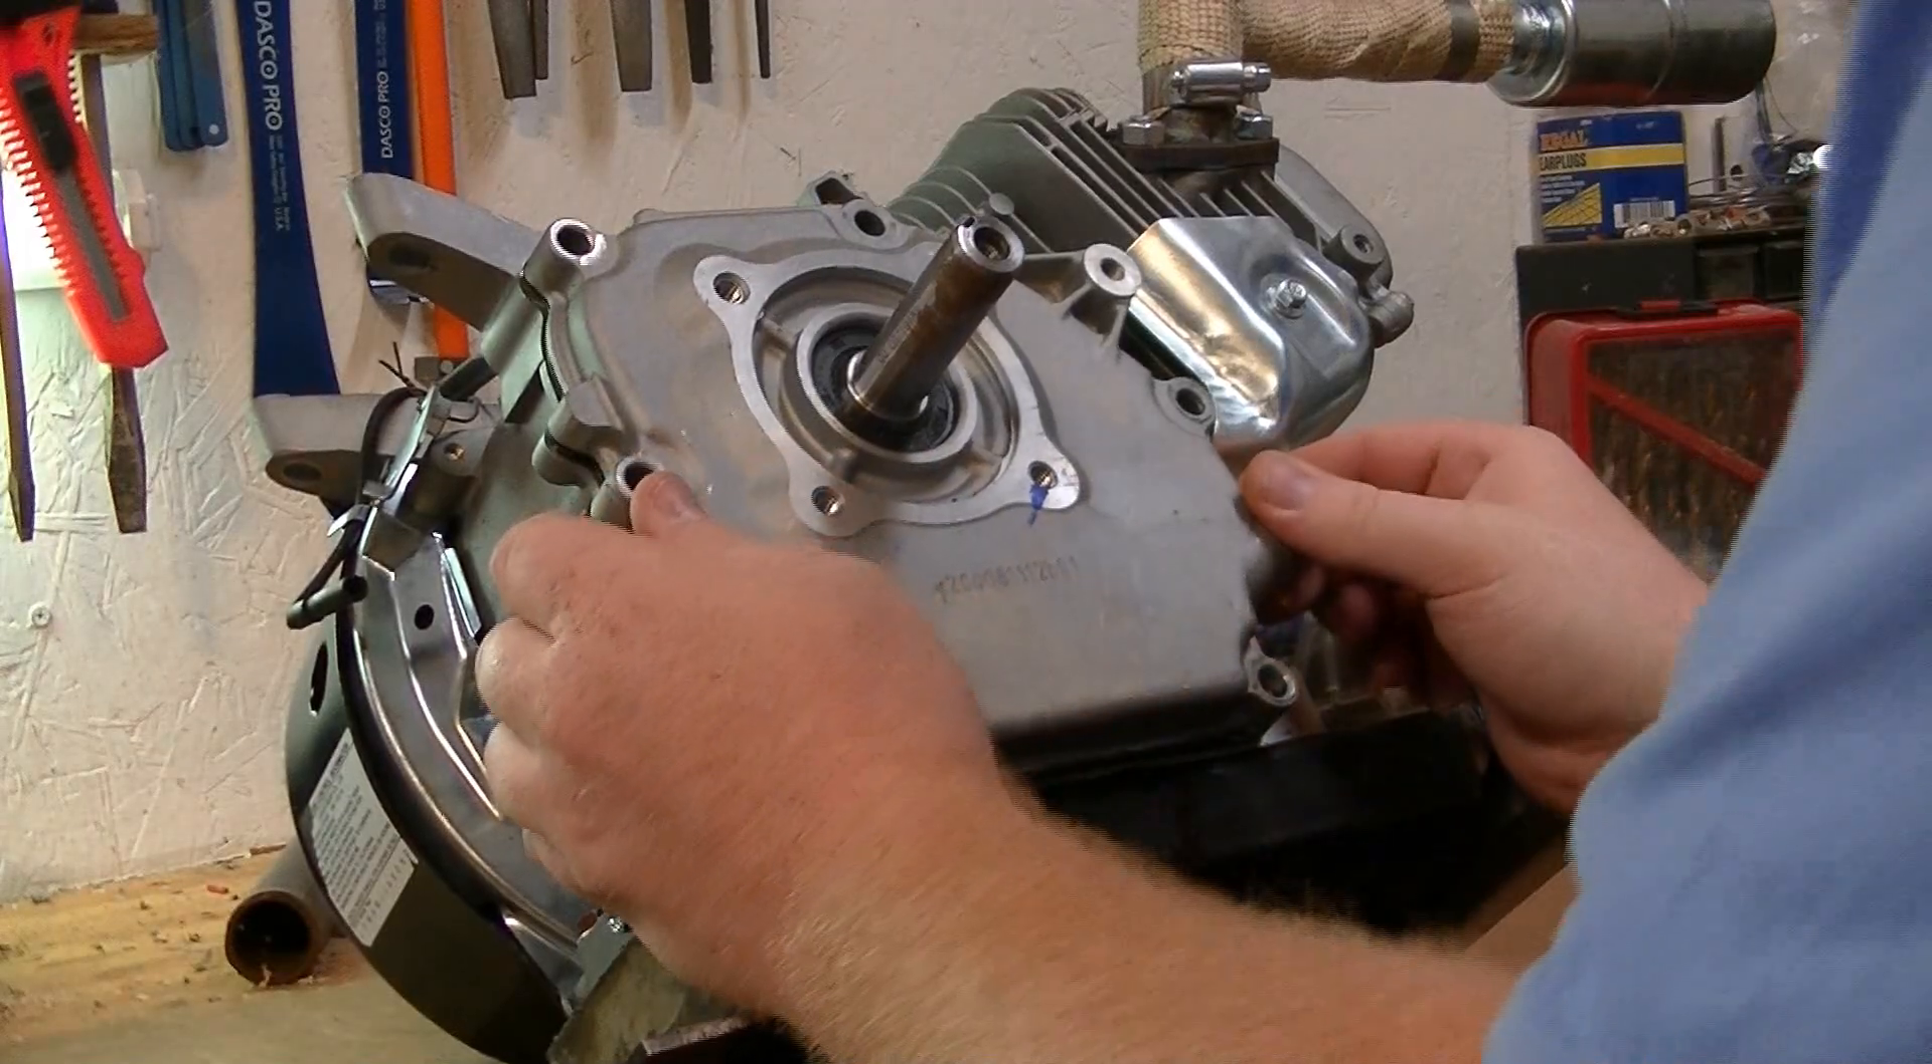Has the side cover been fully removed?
No.